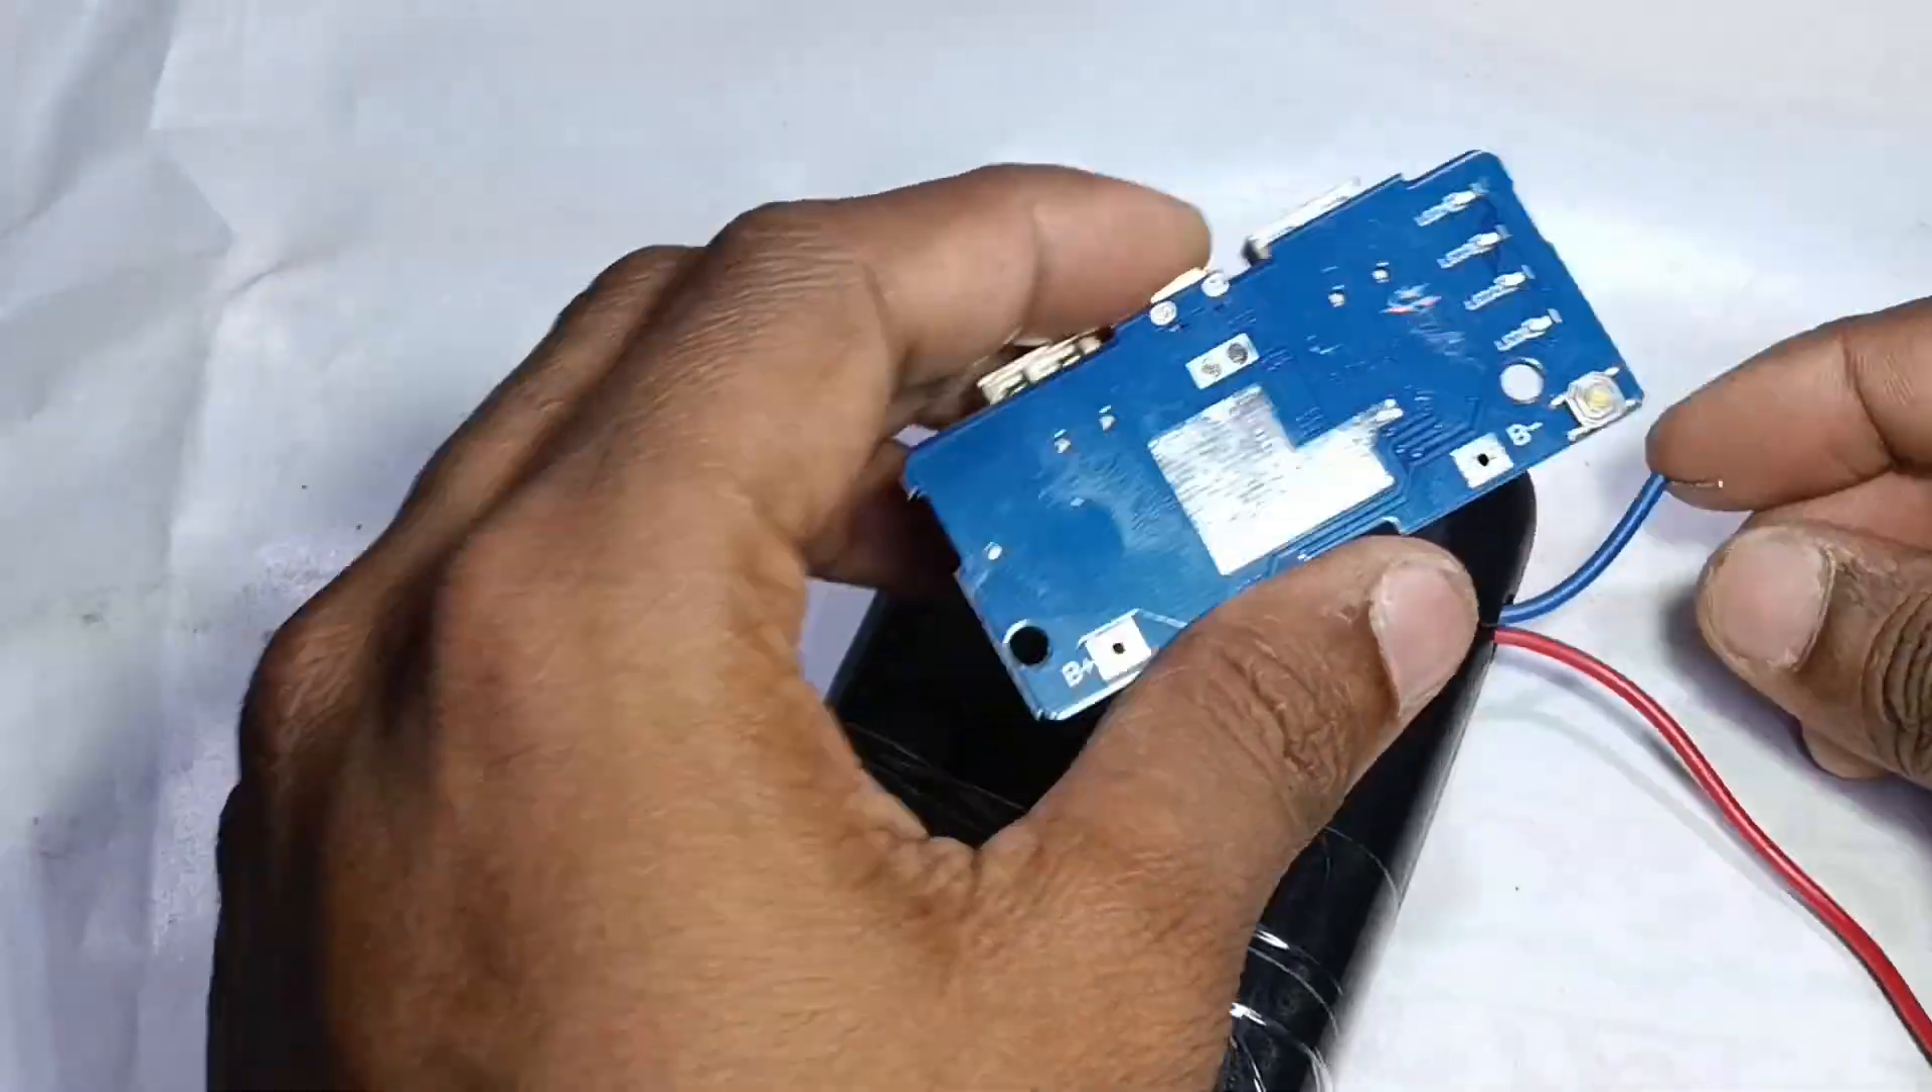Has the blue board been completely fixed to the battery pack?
No.